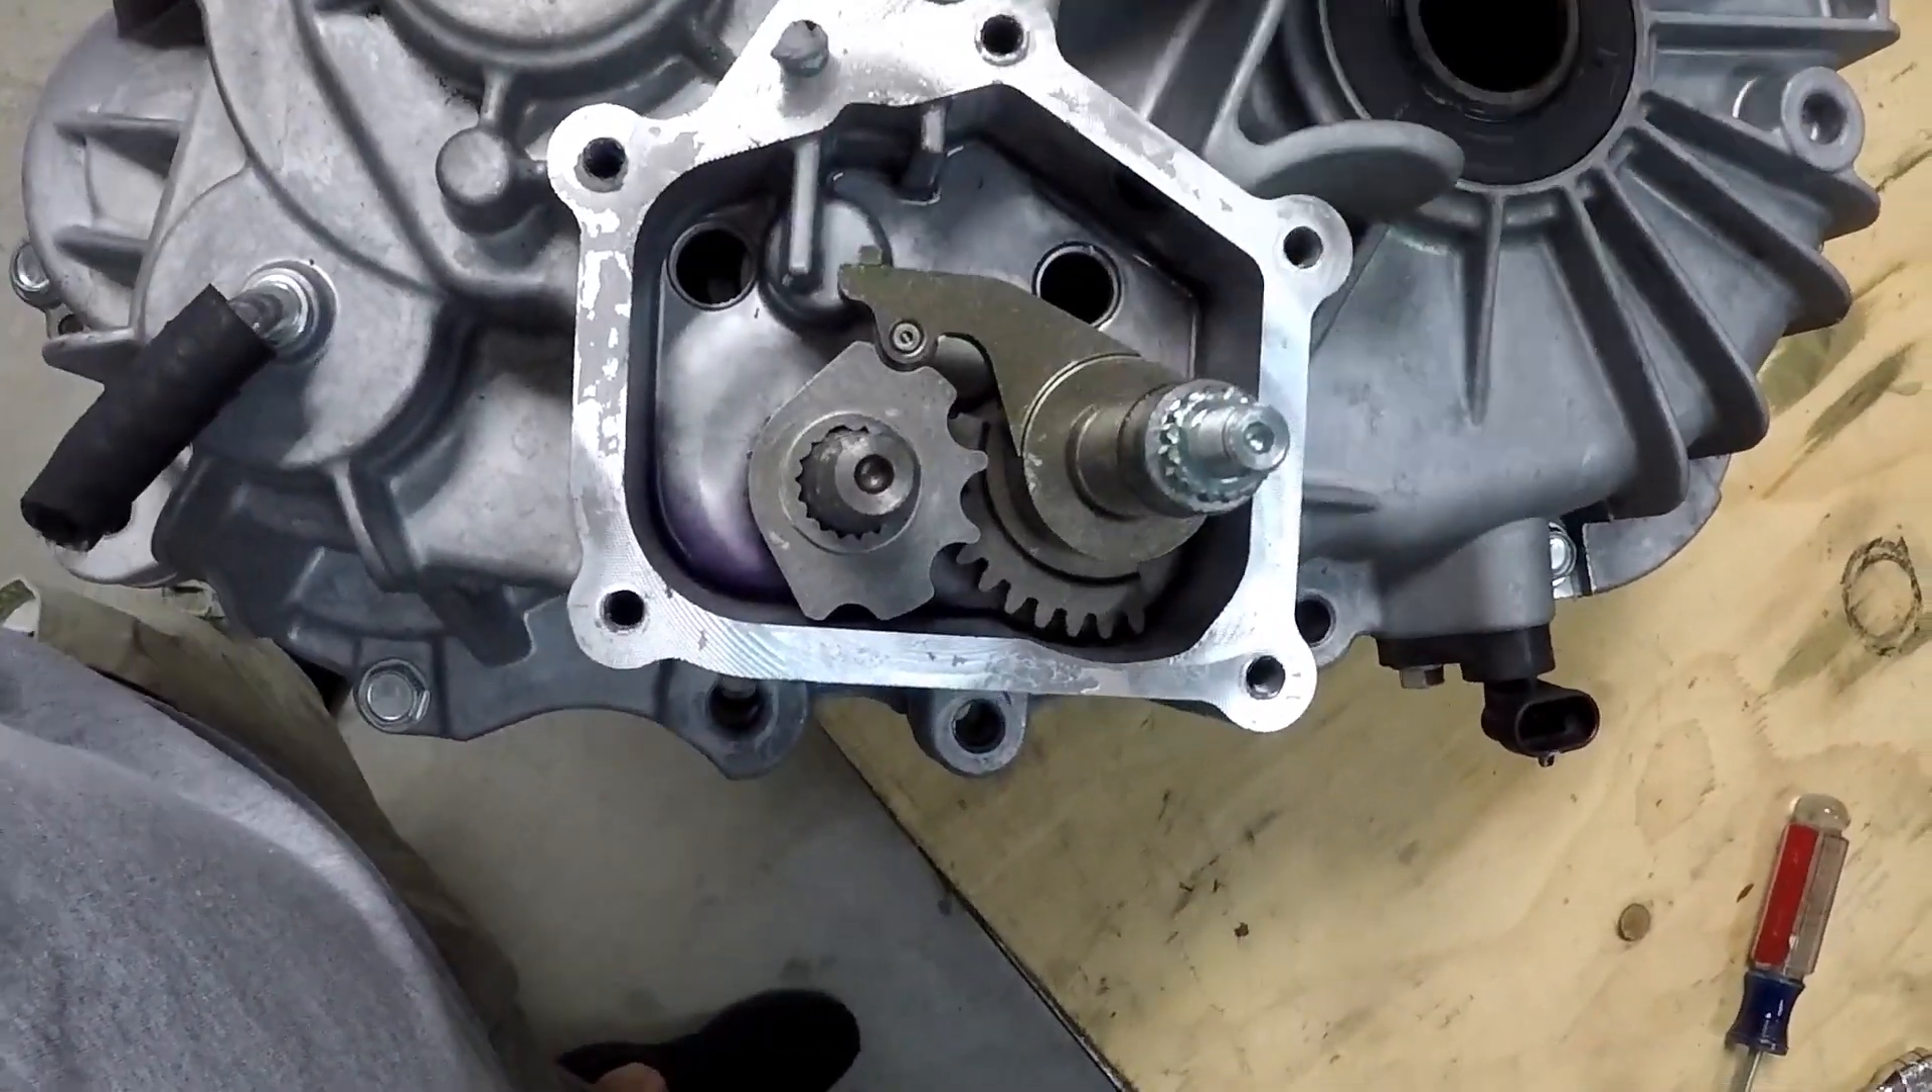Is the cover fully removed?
Yes.